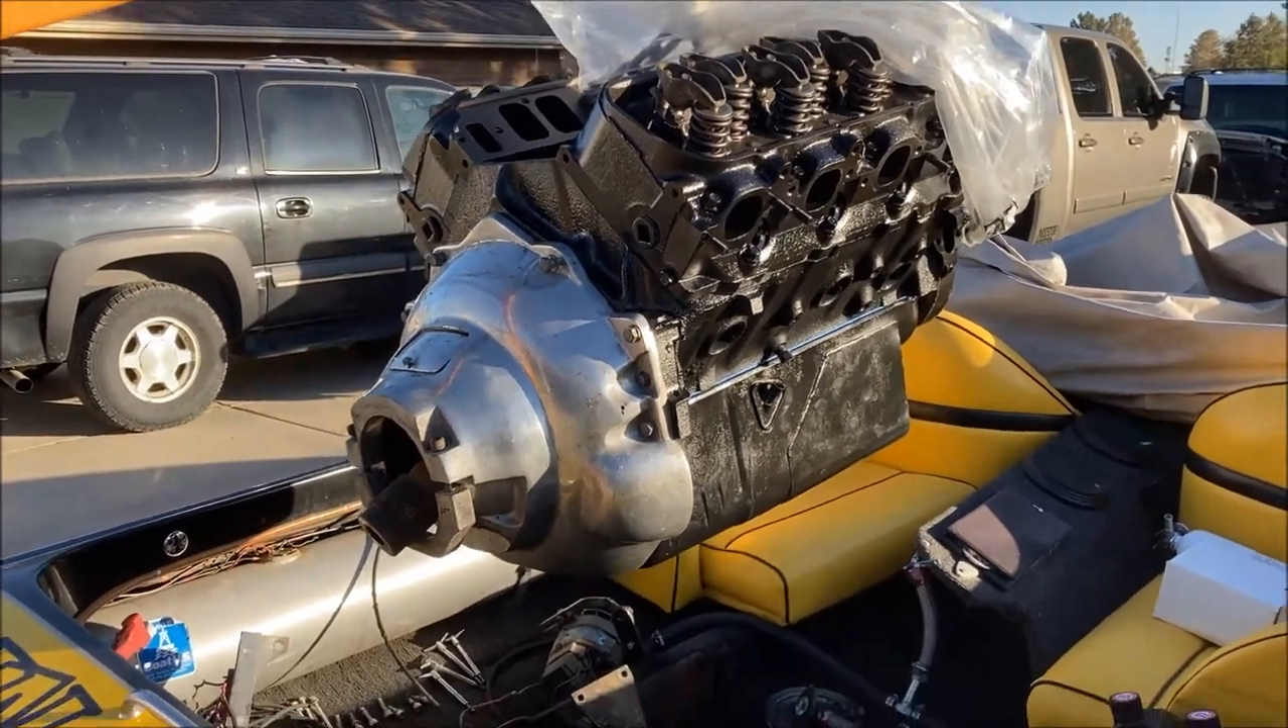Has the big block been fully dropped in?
No.